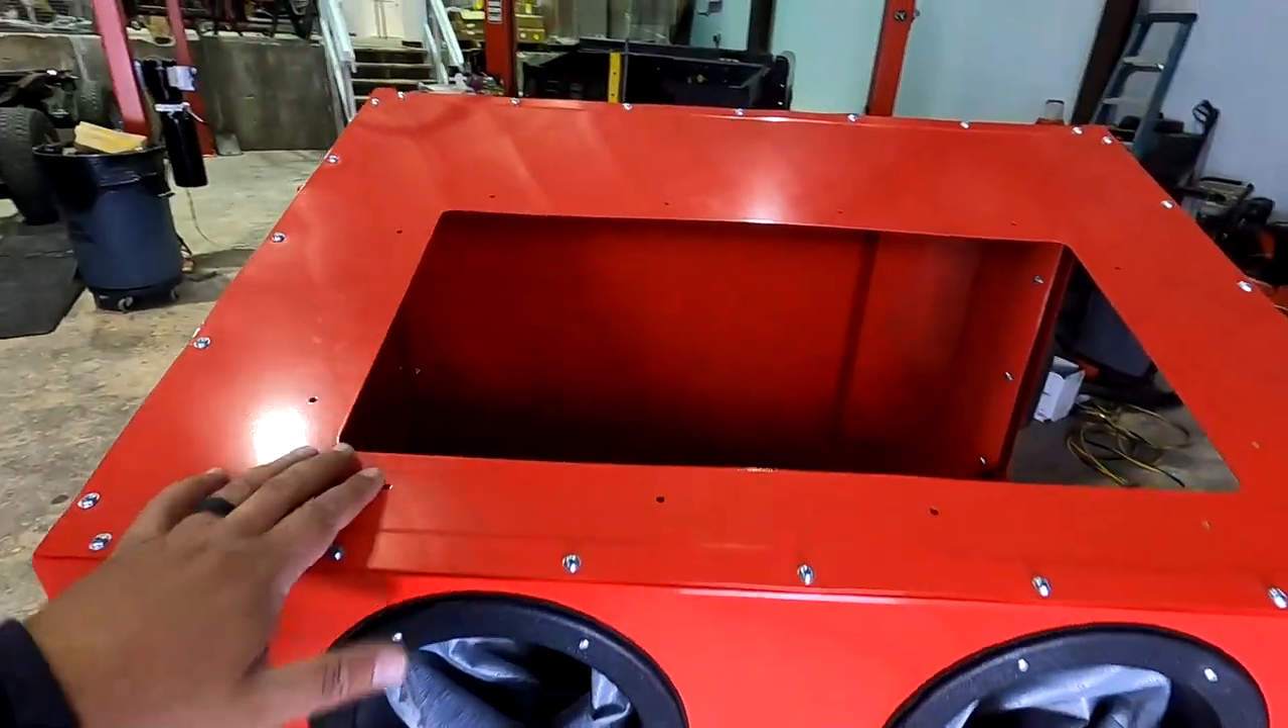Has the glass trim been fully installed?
No.